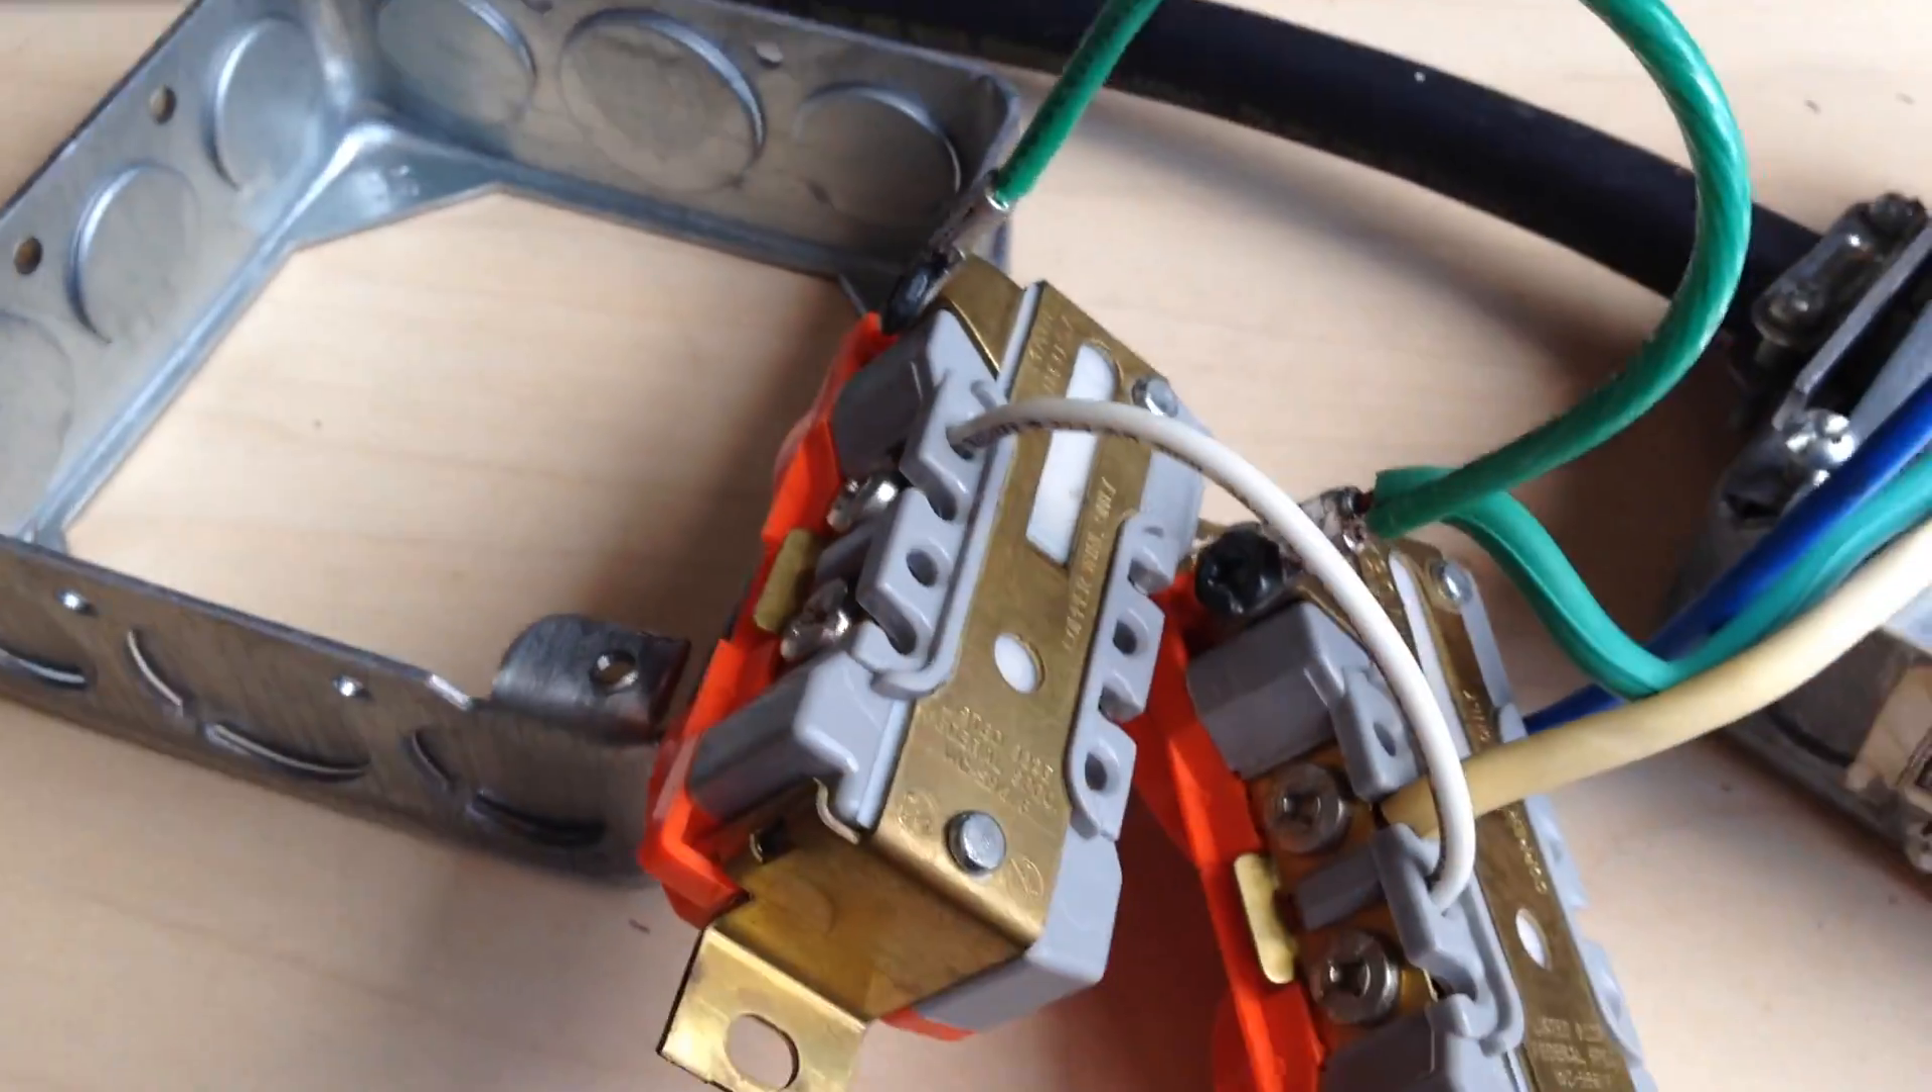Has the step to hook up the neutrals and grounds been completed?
Yes.